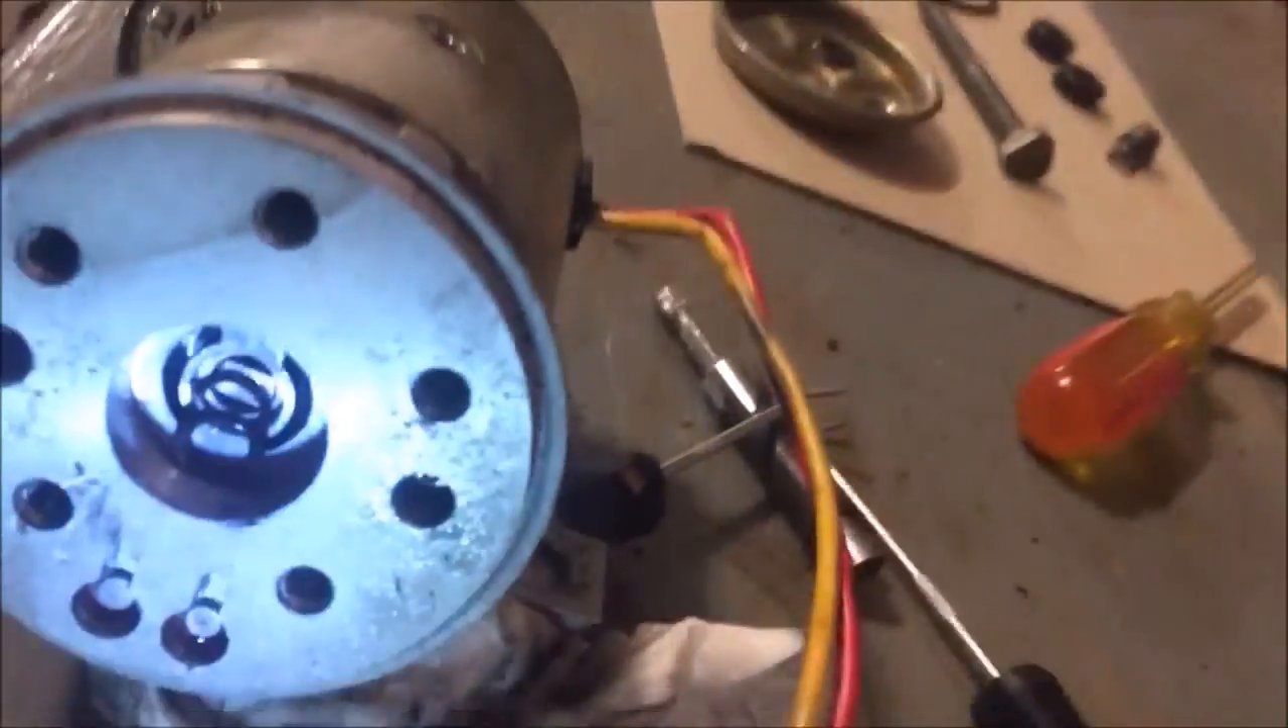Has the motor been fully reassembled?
No.